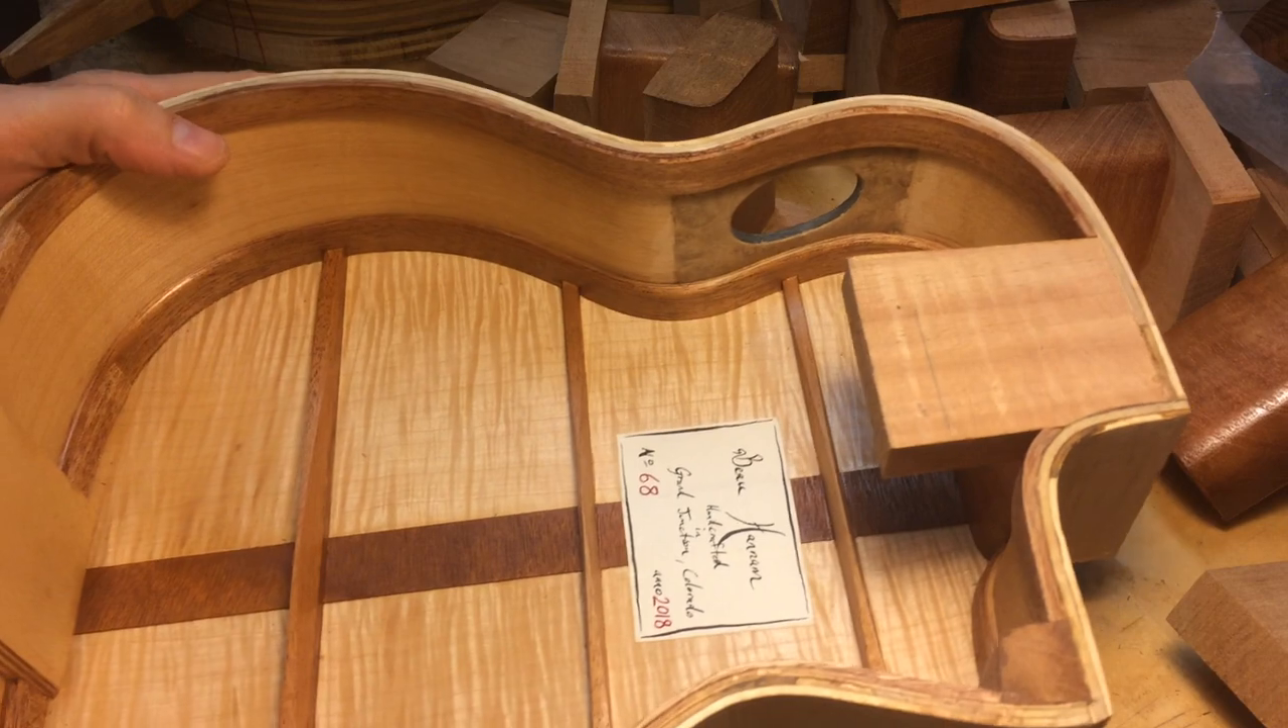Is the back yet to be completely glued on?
No.